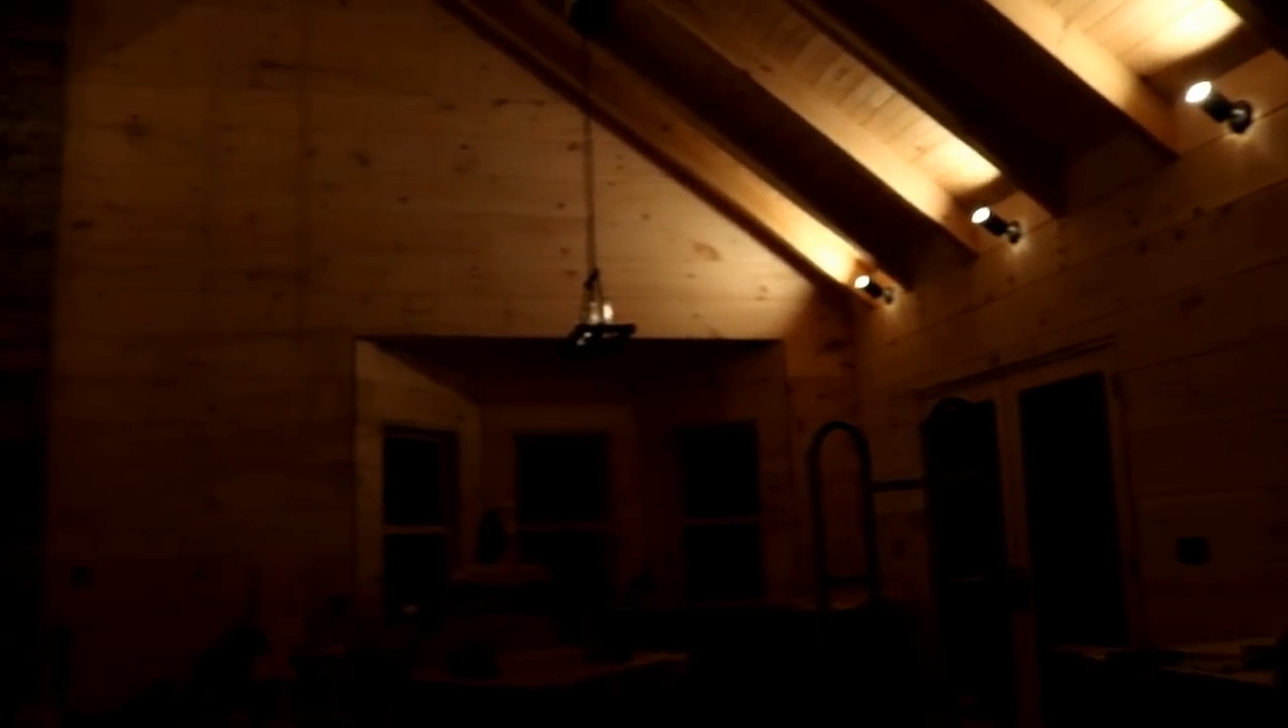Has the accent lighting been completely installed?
Yes.